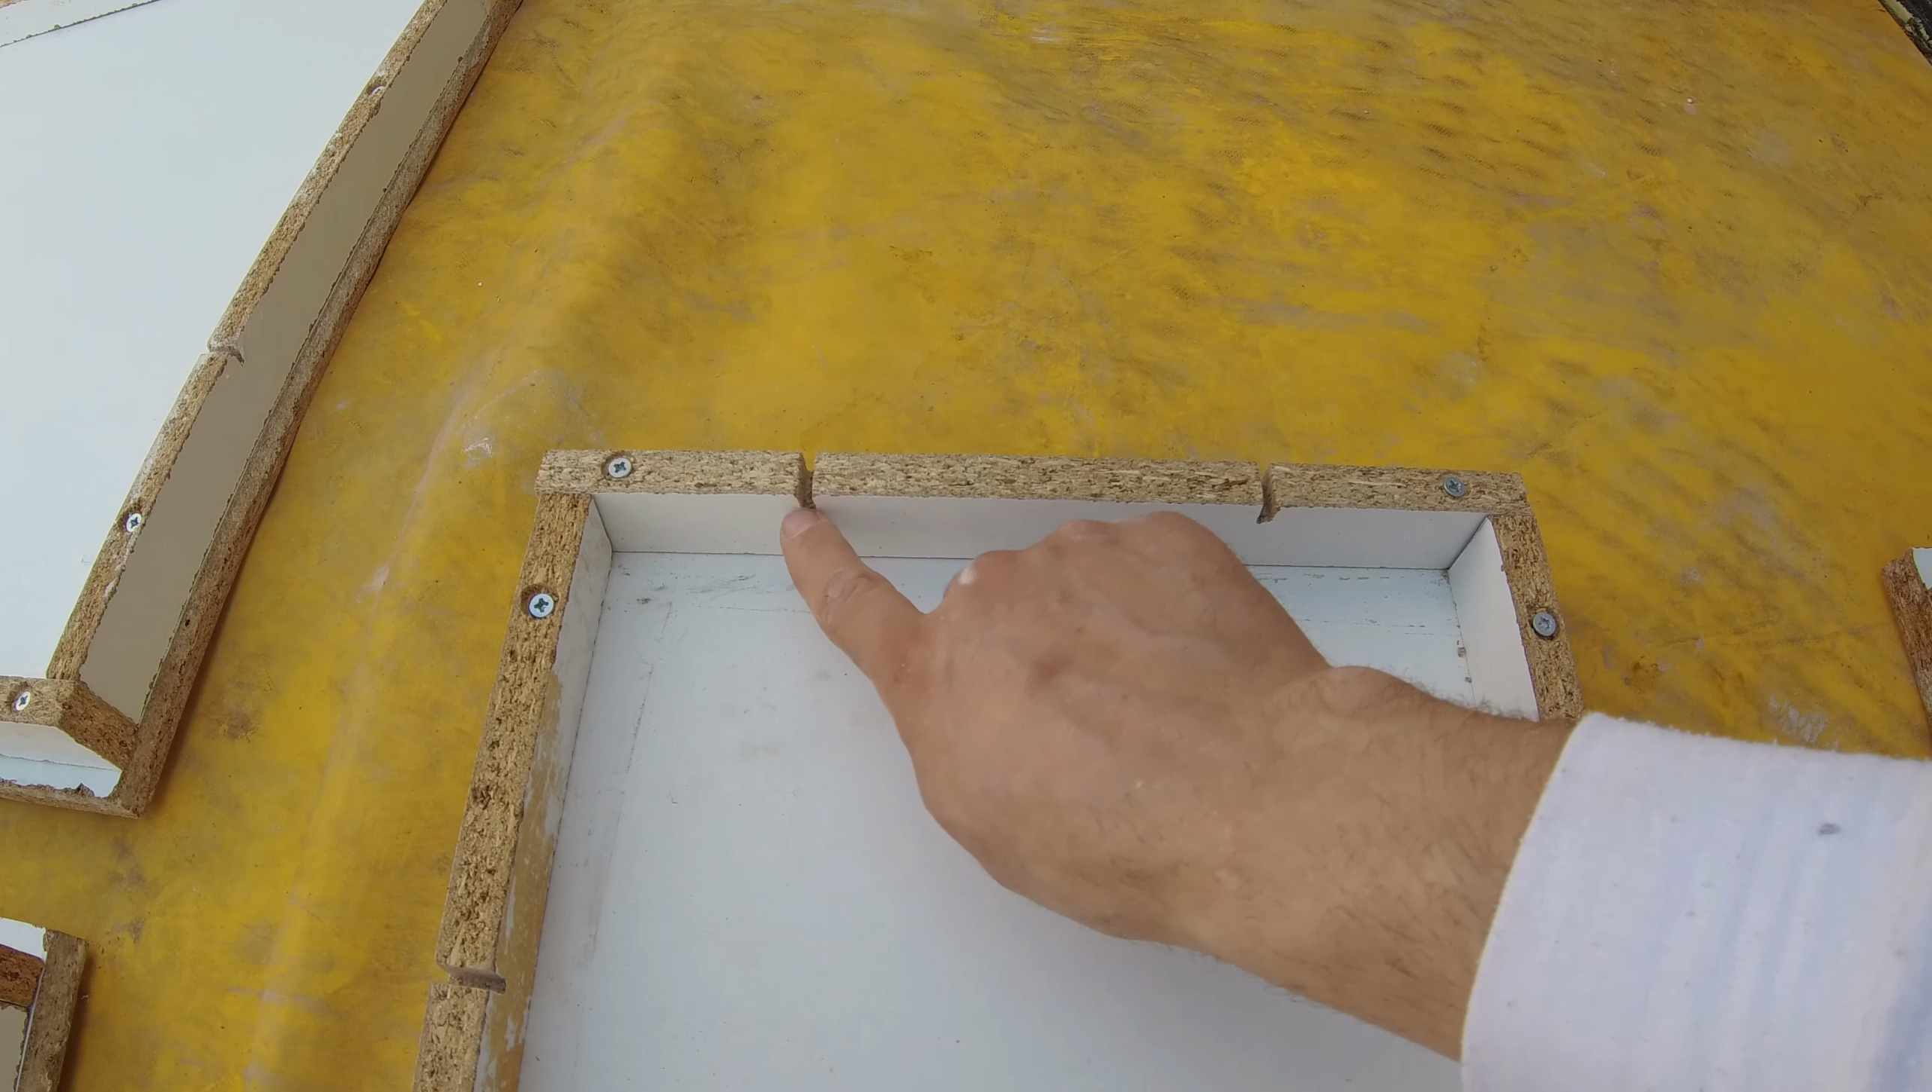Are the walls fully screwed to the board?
Yes.